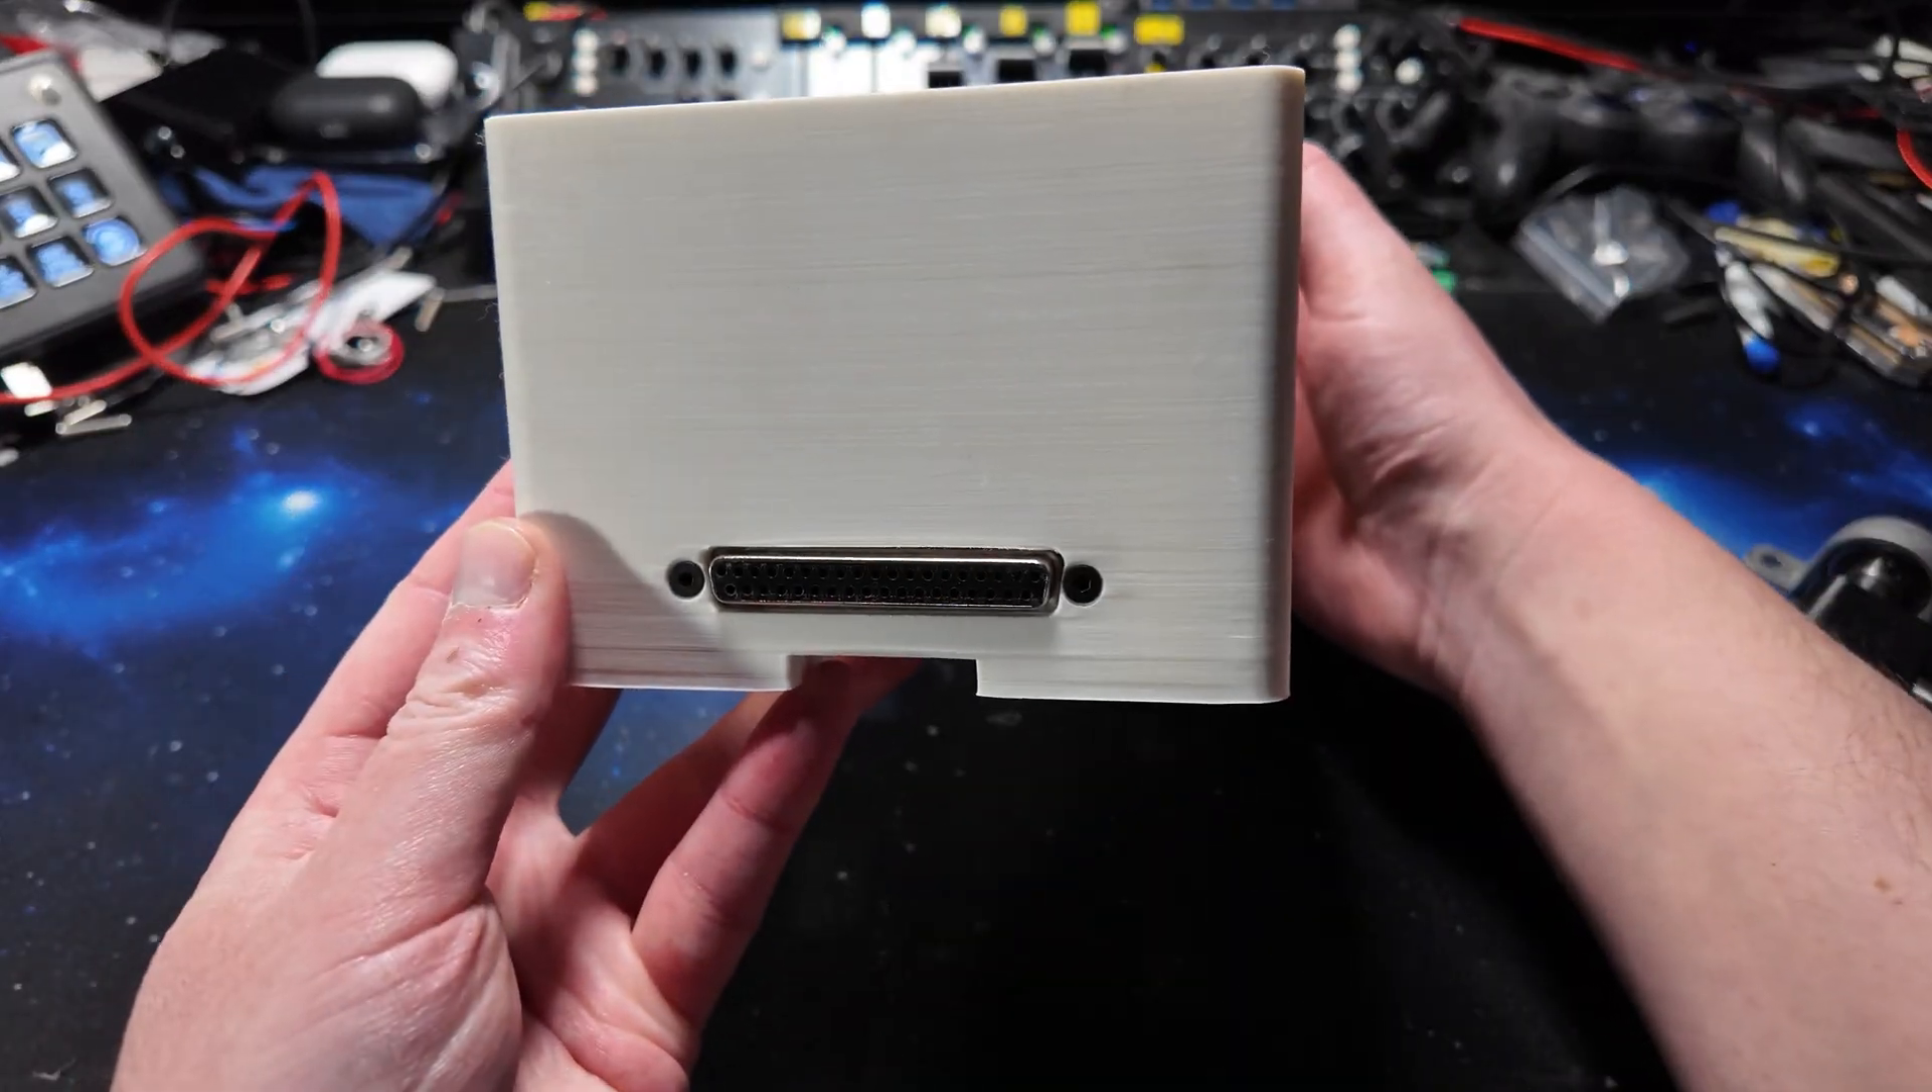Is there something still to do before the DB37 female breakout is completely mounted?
No.